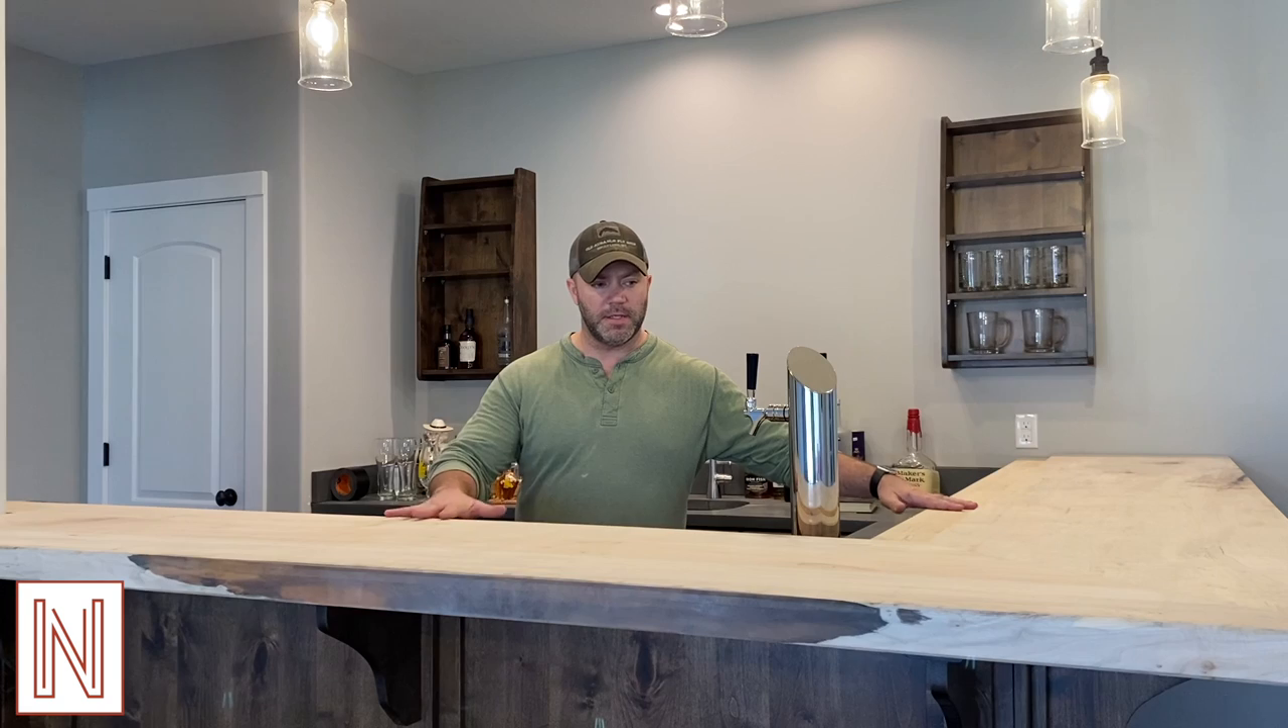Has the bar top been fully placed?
Yes.